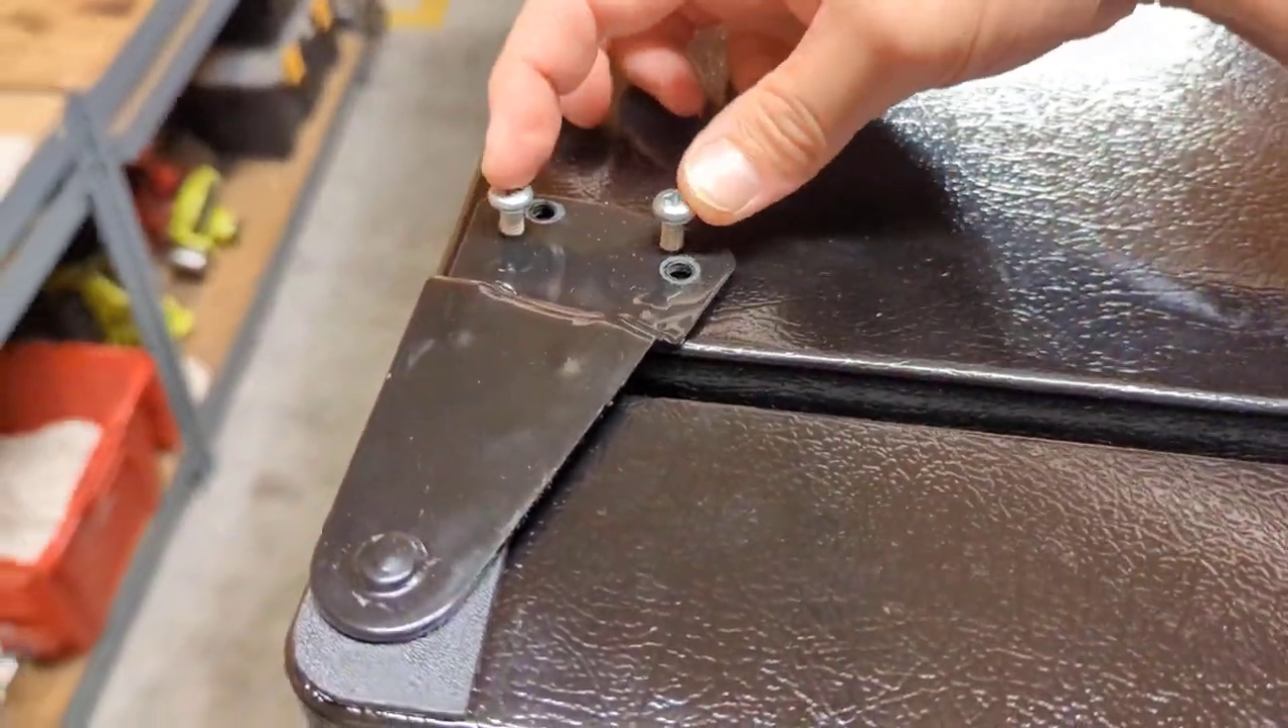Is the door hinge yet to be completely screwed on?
Yes.